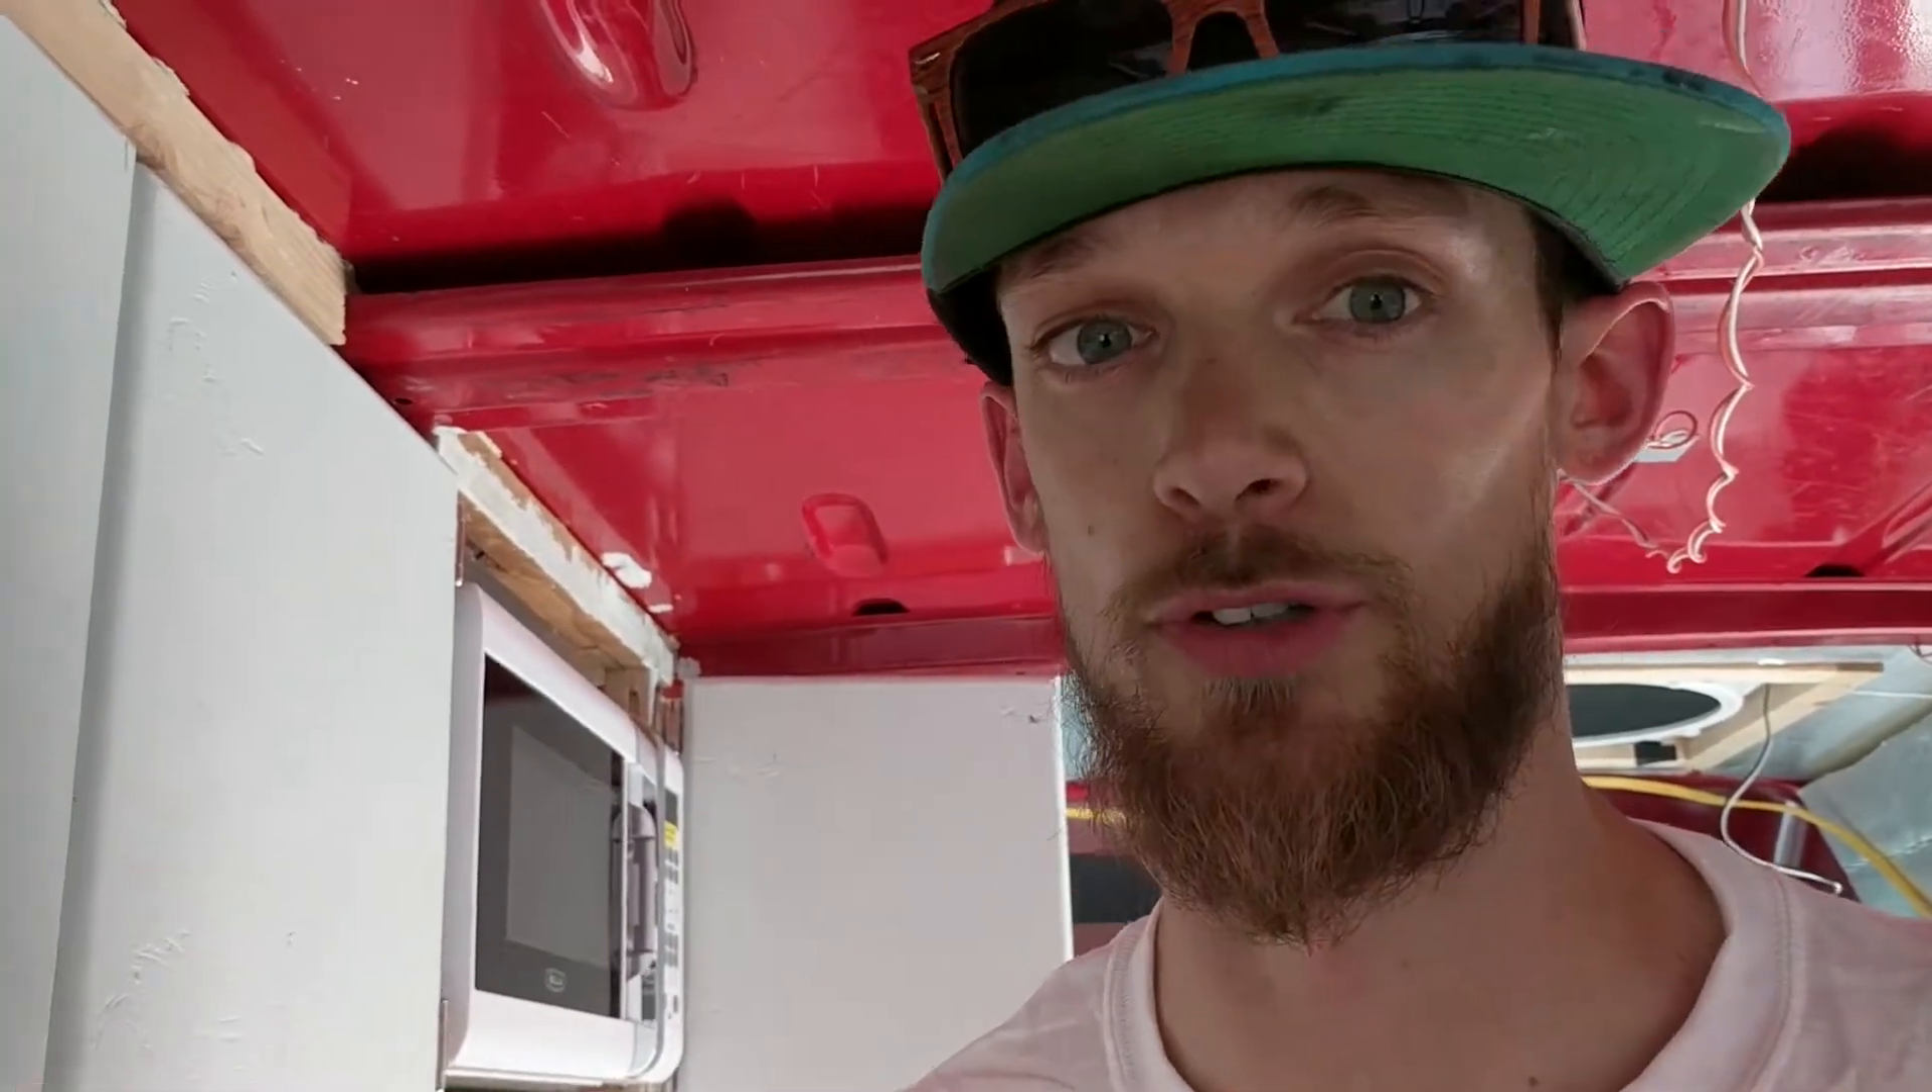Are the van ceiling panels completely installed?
No.